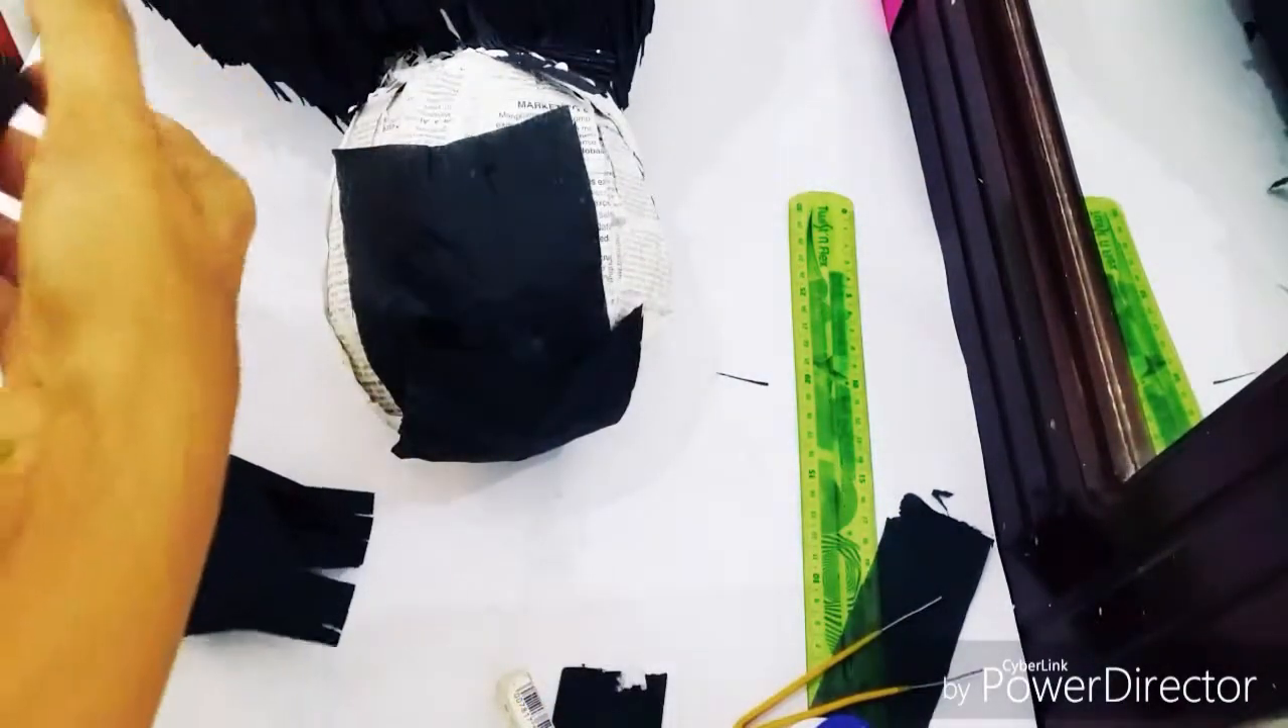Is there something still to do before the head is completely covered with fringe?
Yes.